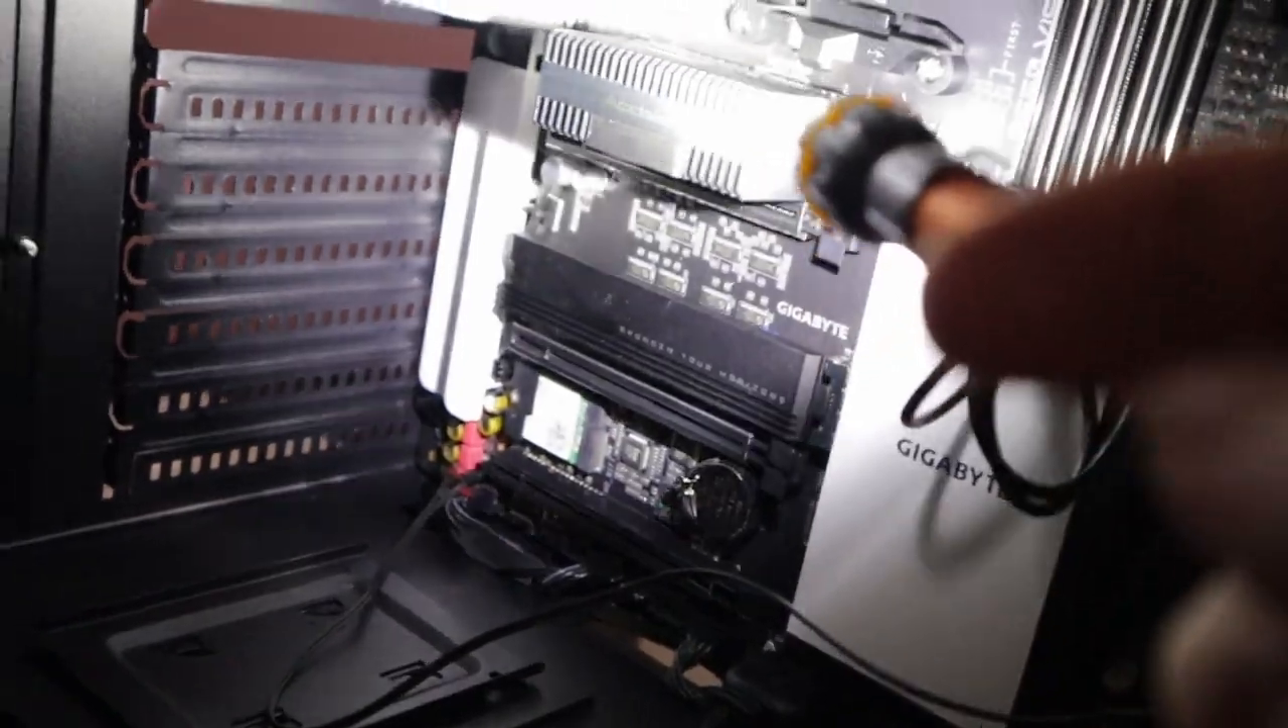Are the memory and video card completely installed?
No.